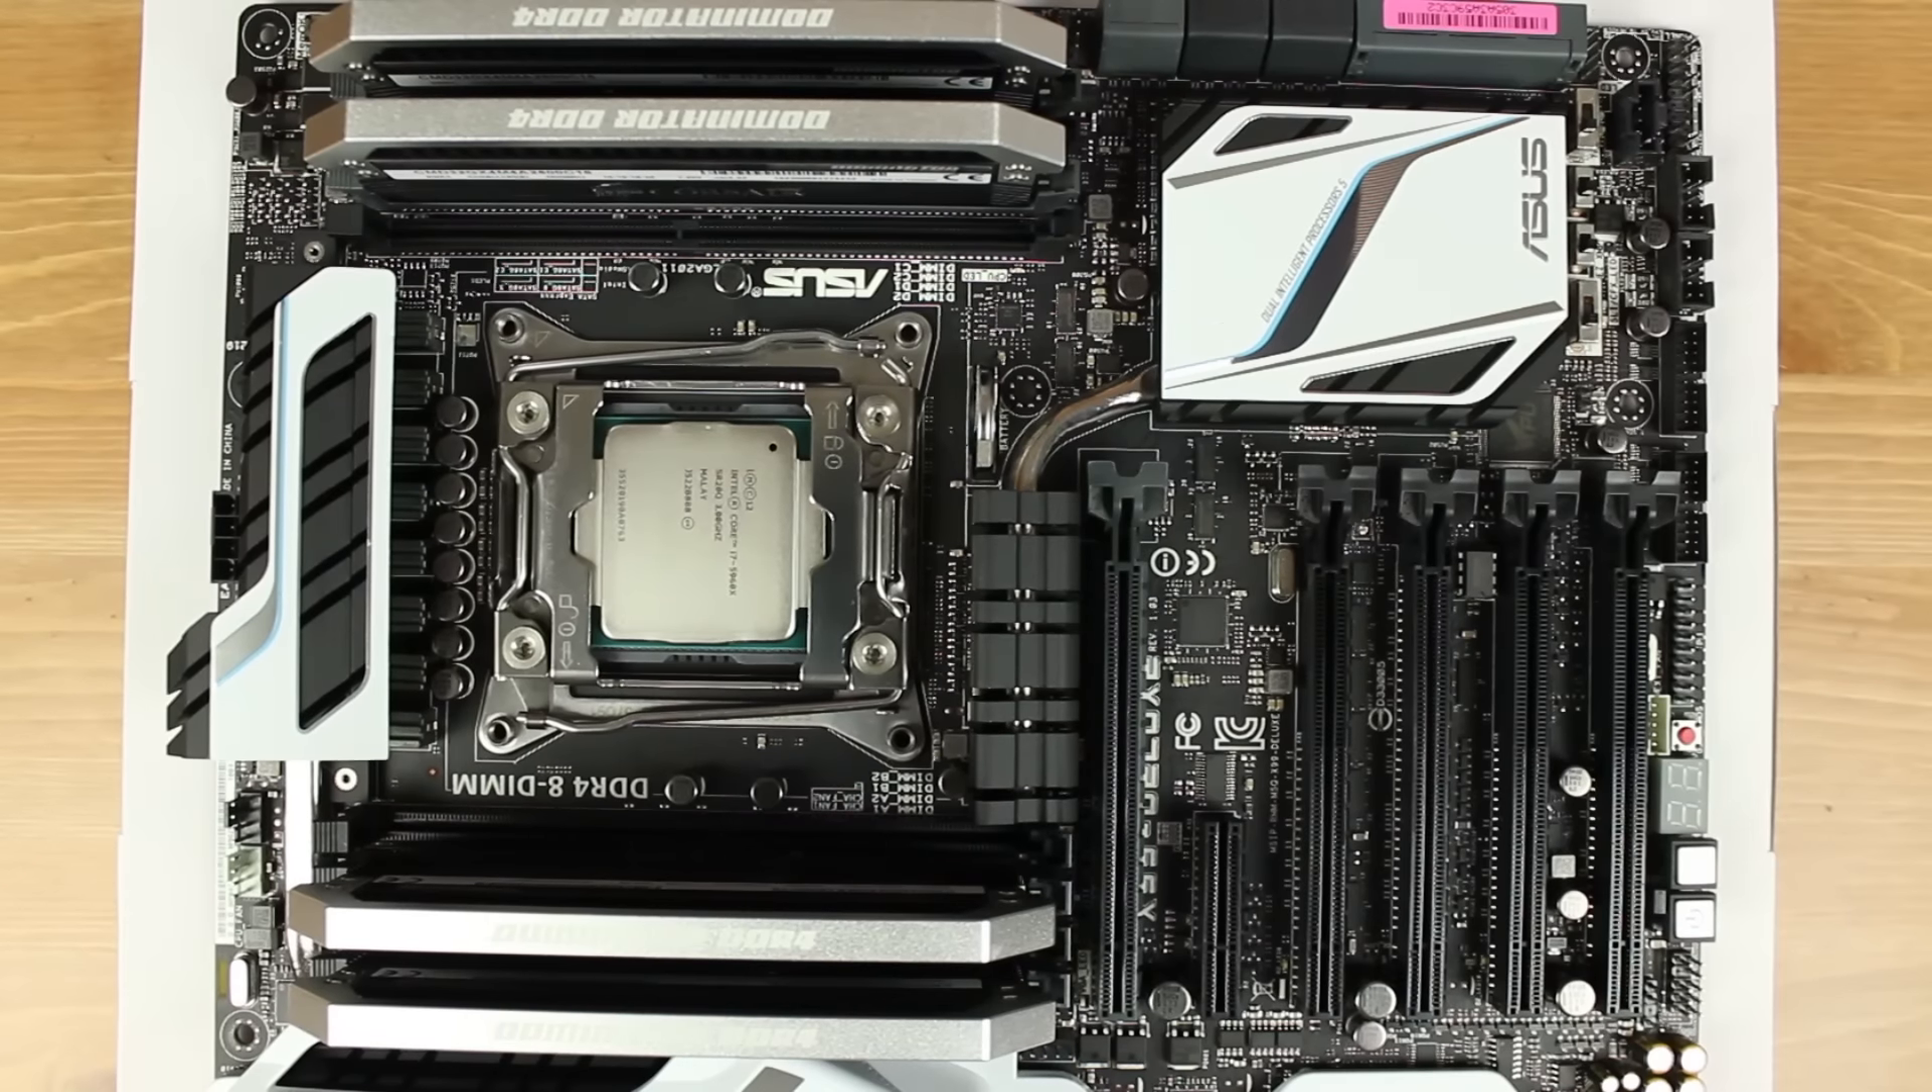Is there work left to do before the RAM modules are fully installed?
No.